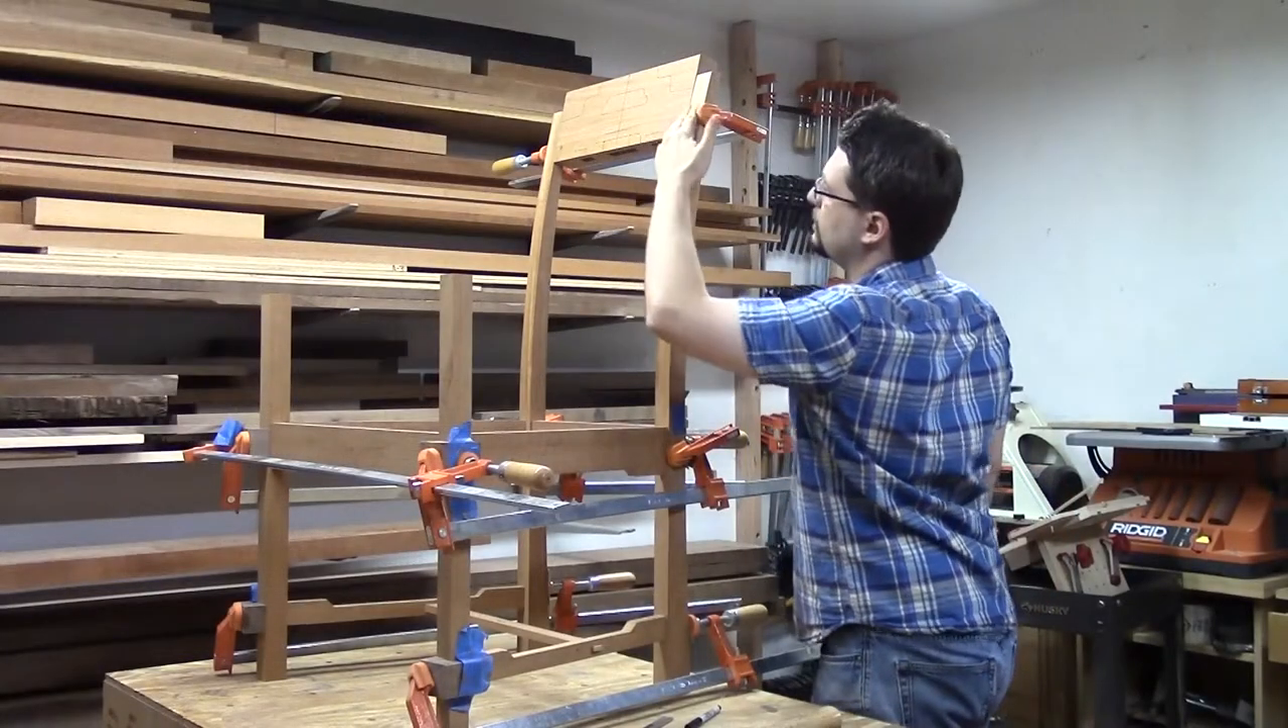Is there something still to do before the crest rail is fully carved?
Yes.